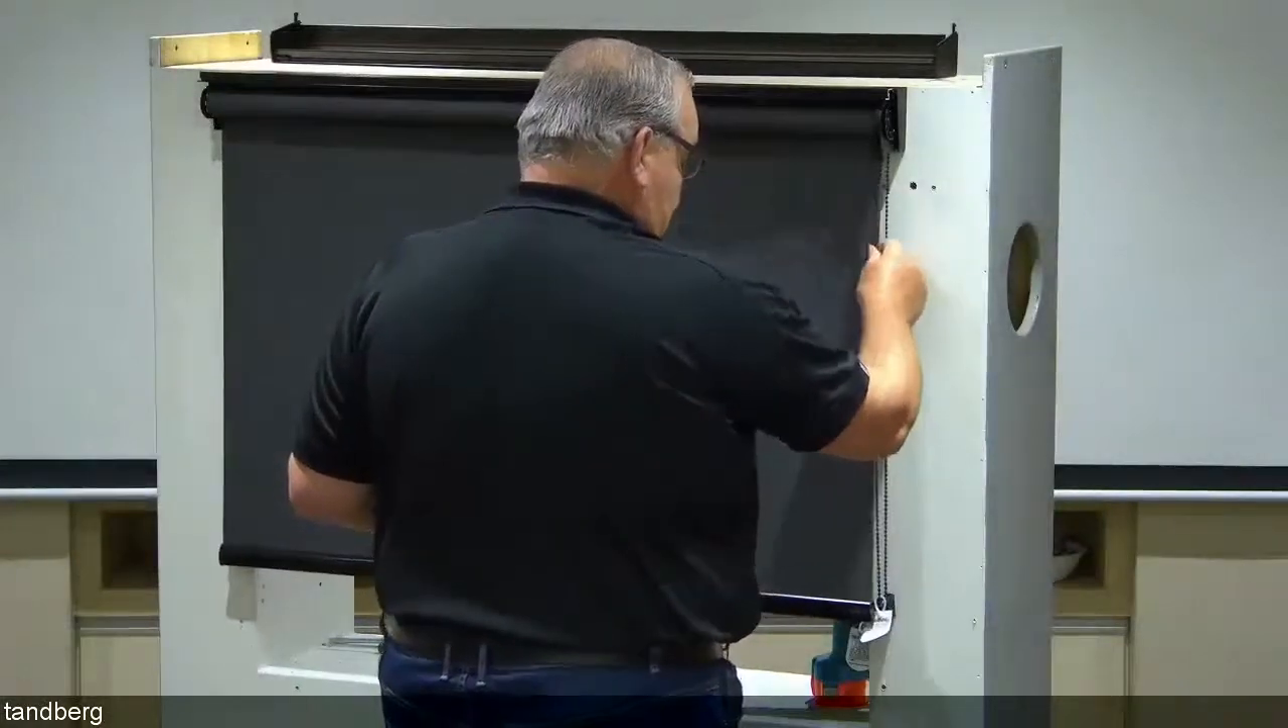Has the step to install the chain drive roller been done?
Yes.